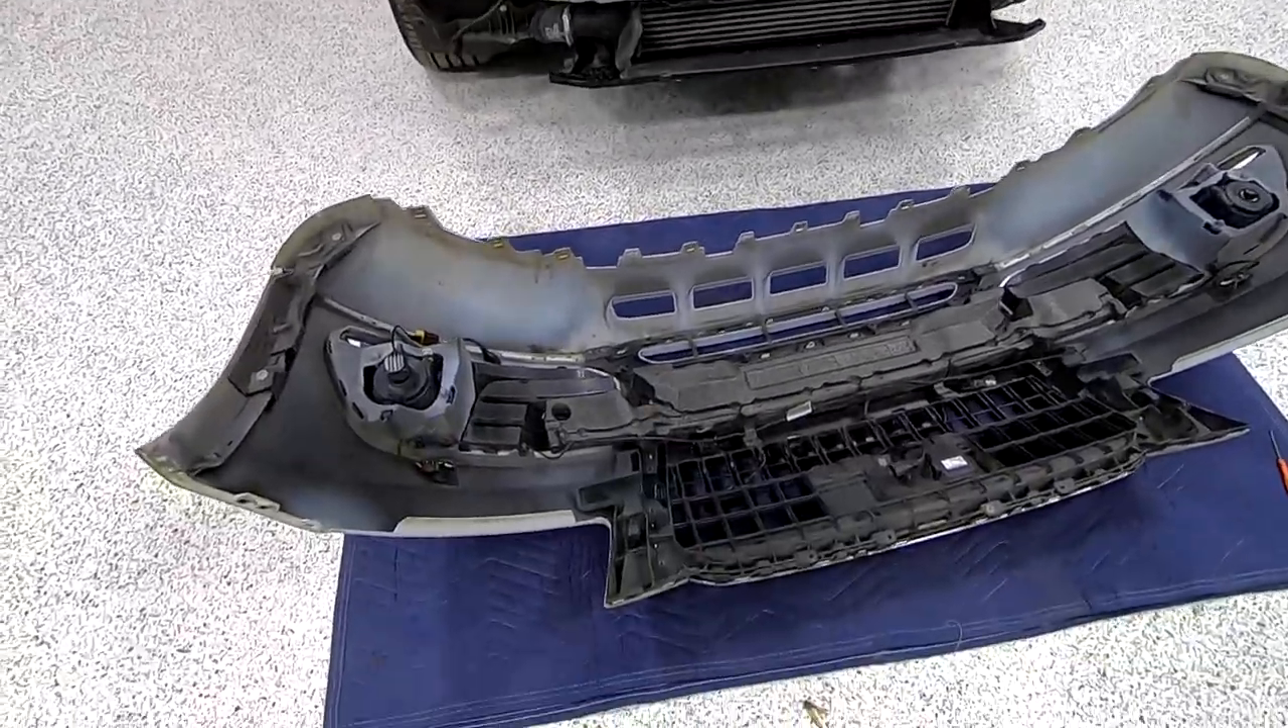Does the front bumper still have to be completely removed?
No.